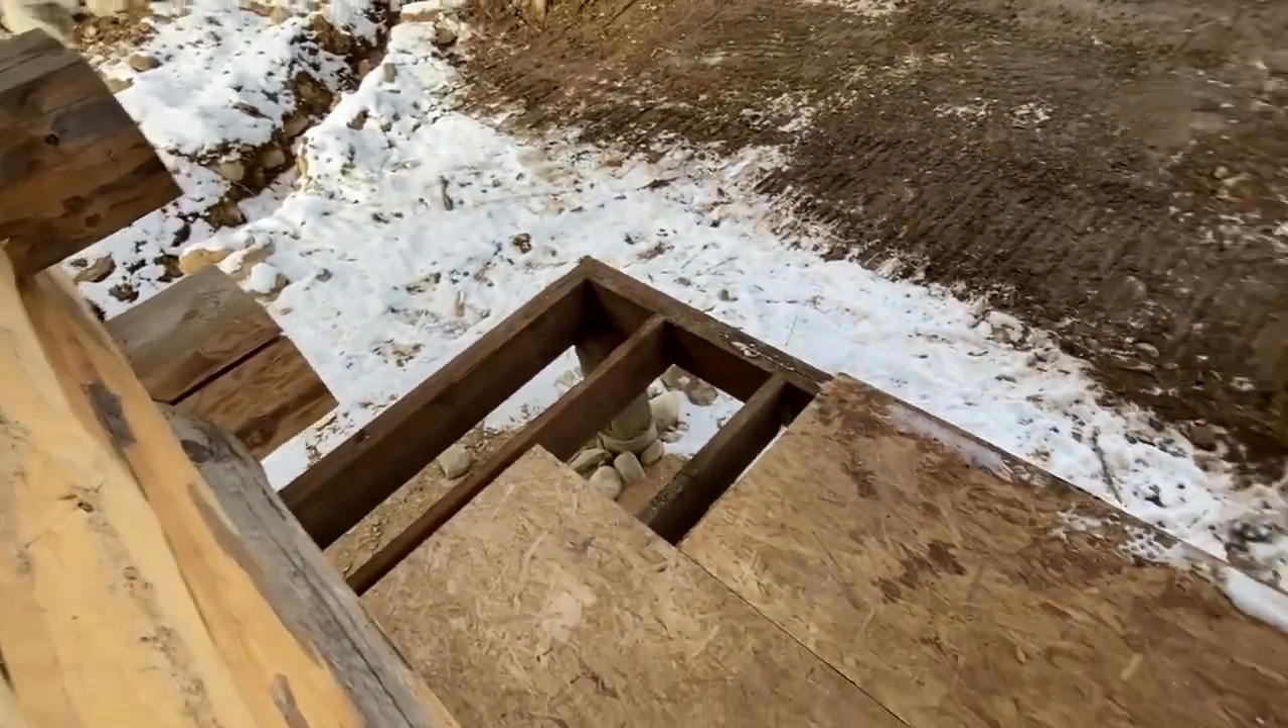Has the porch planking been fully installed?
No.